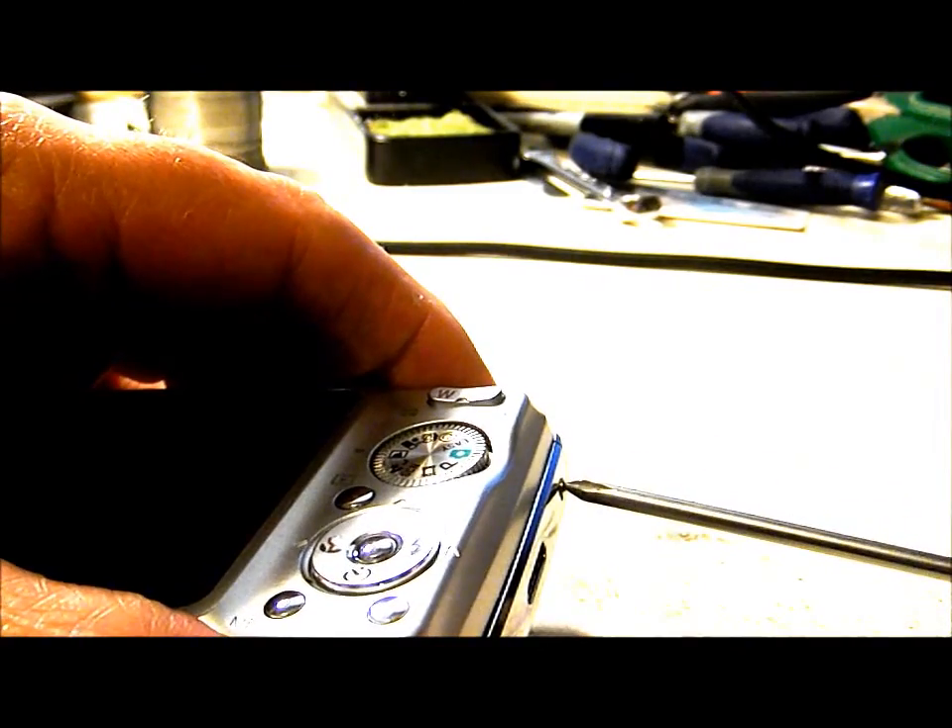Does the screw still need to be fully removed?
Yes.